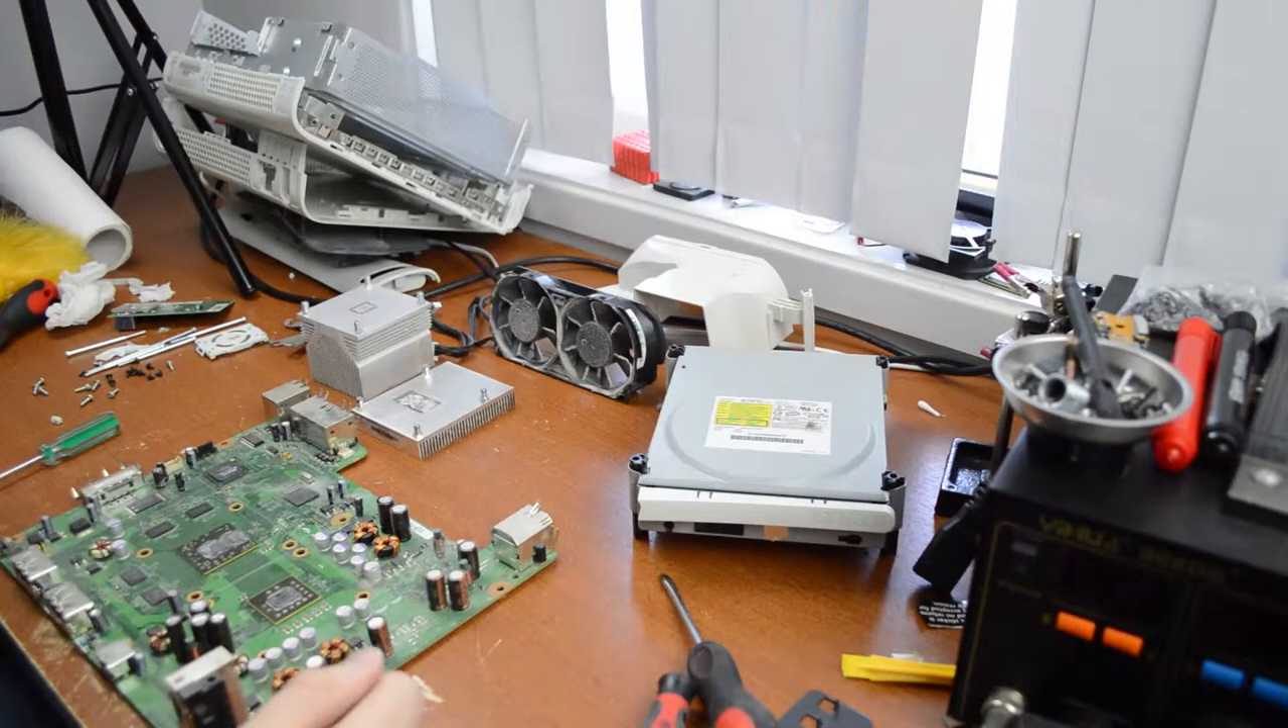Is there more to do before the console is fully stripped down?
No.